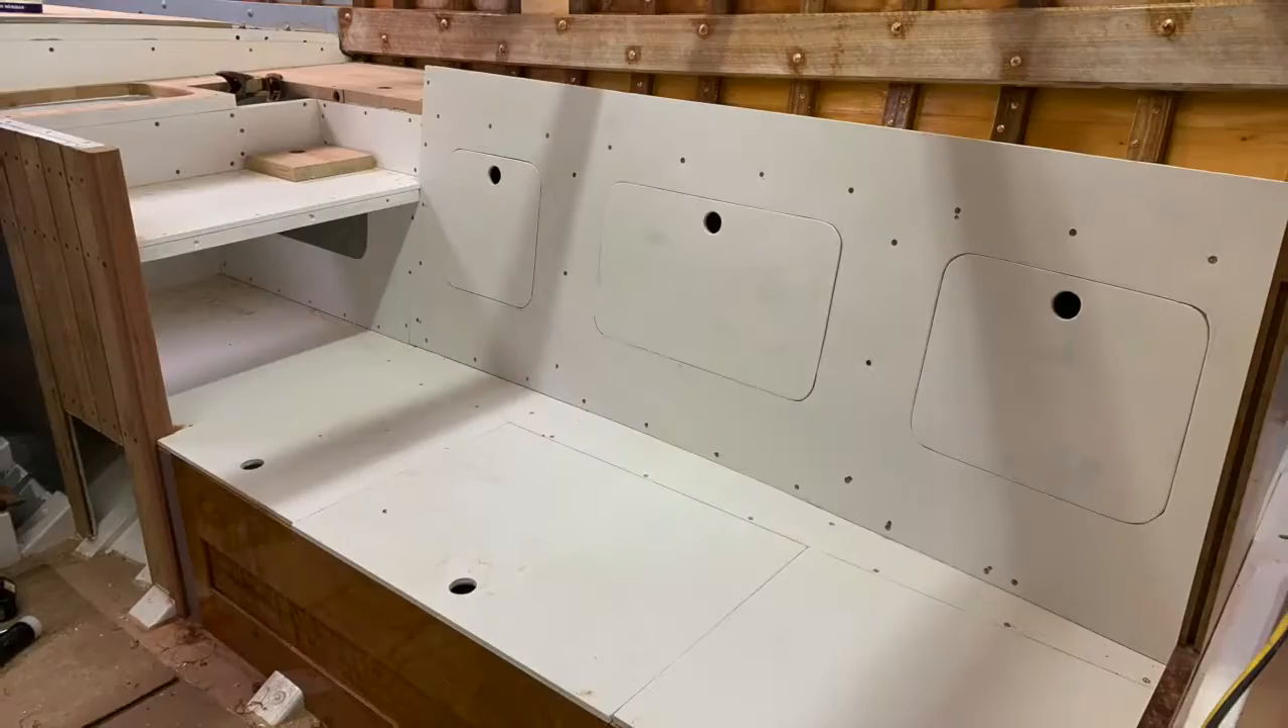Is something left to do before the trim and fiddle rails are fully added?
Yes.